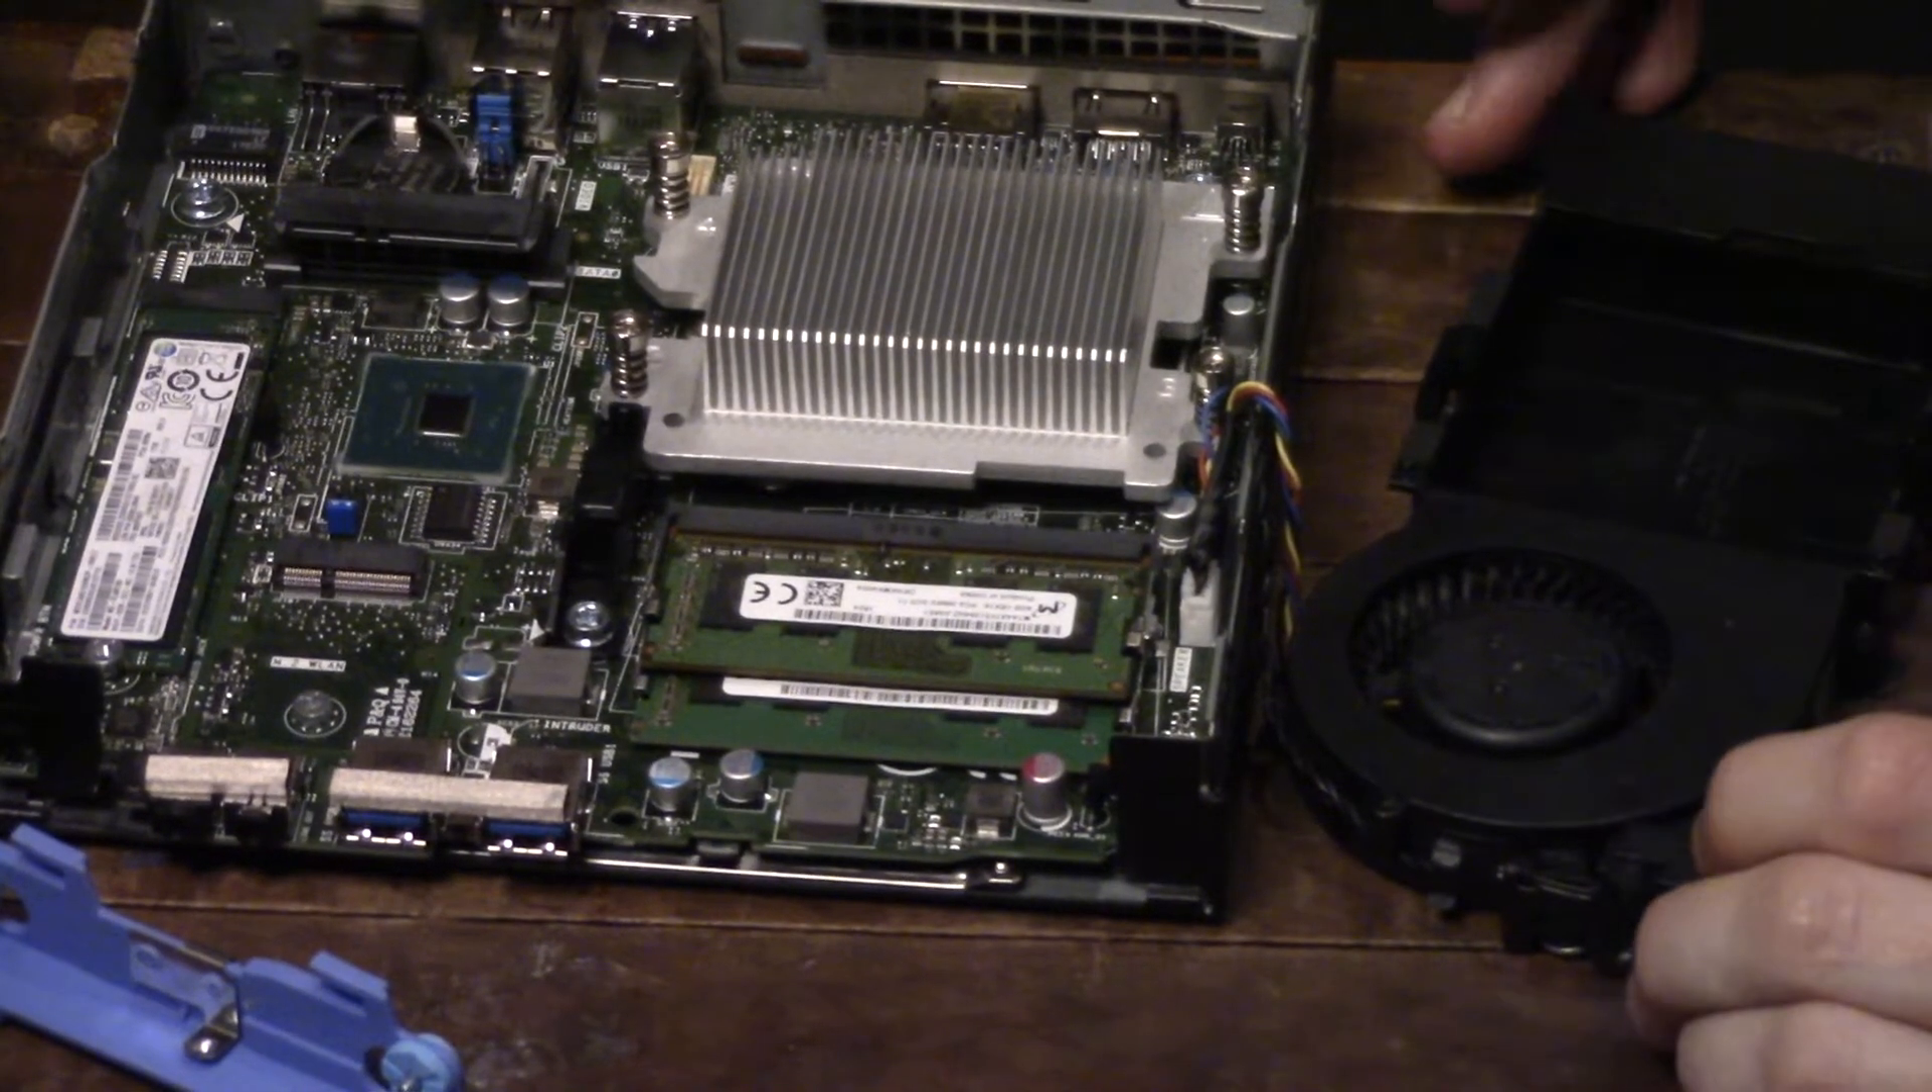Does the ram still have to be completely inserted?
No.